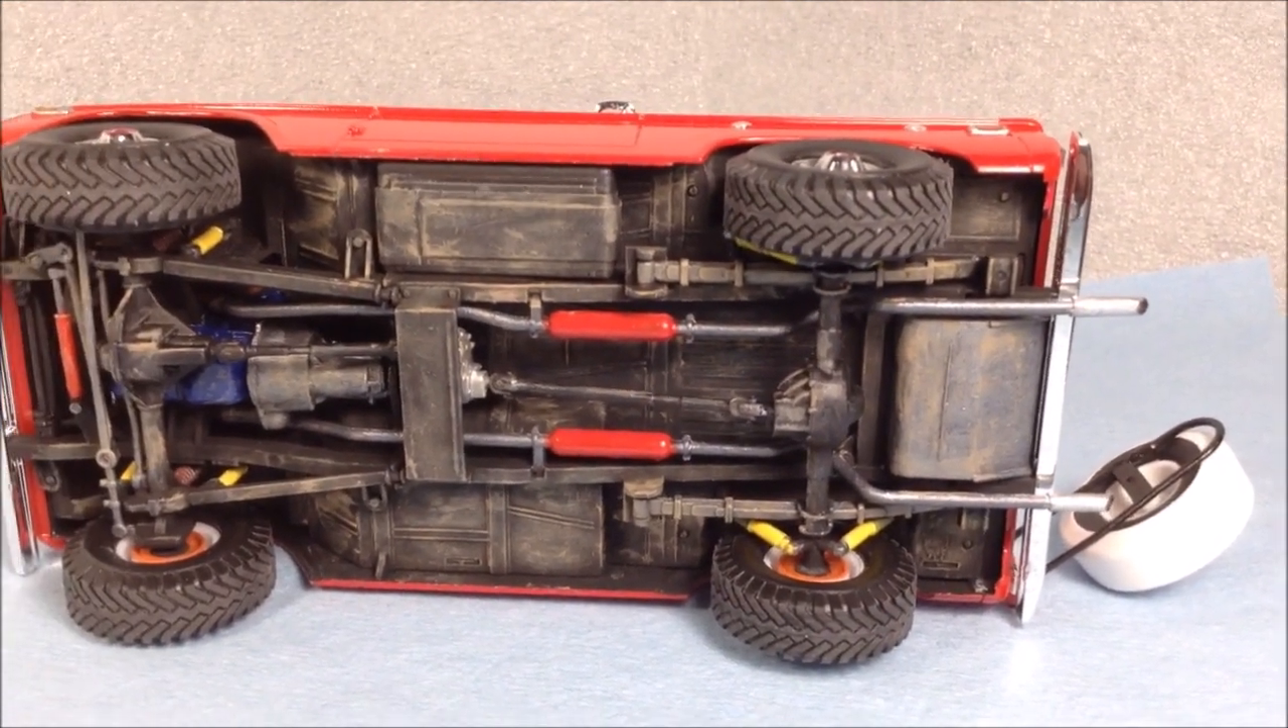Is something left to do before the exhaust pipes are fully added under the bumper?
No.